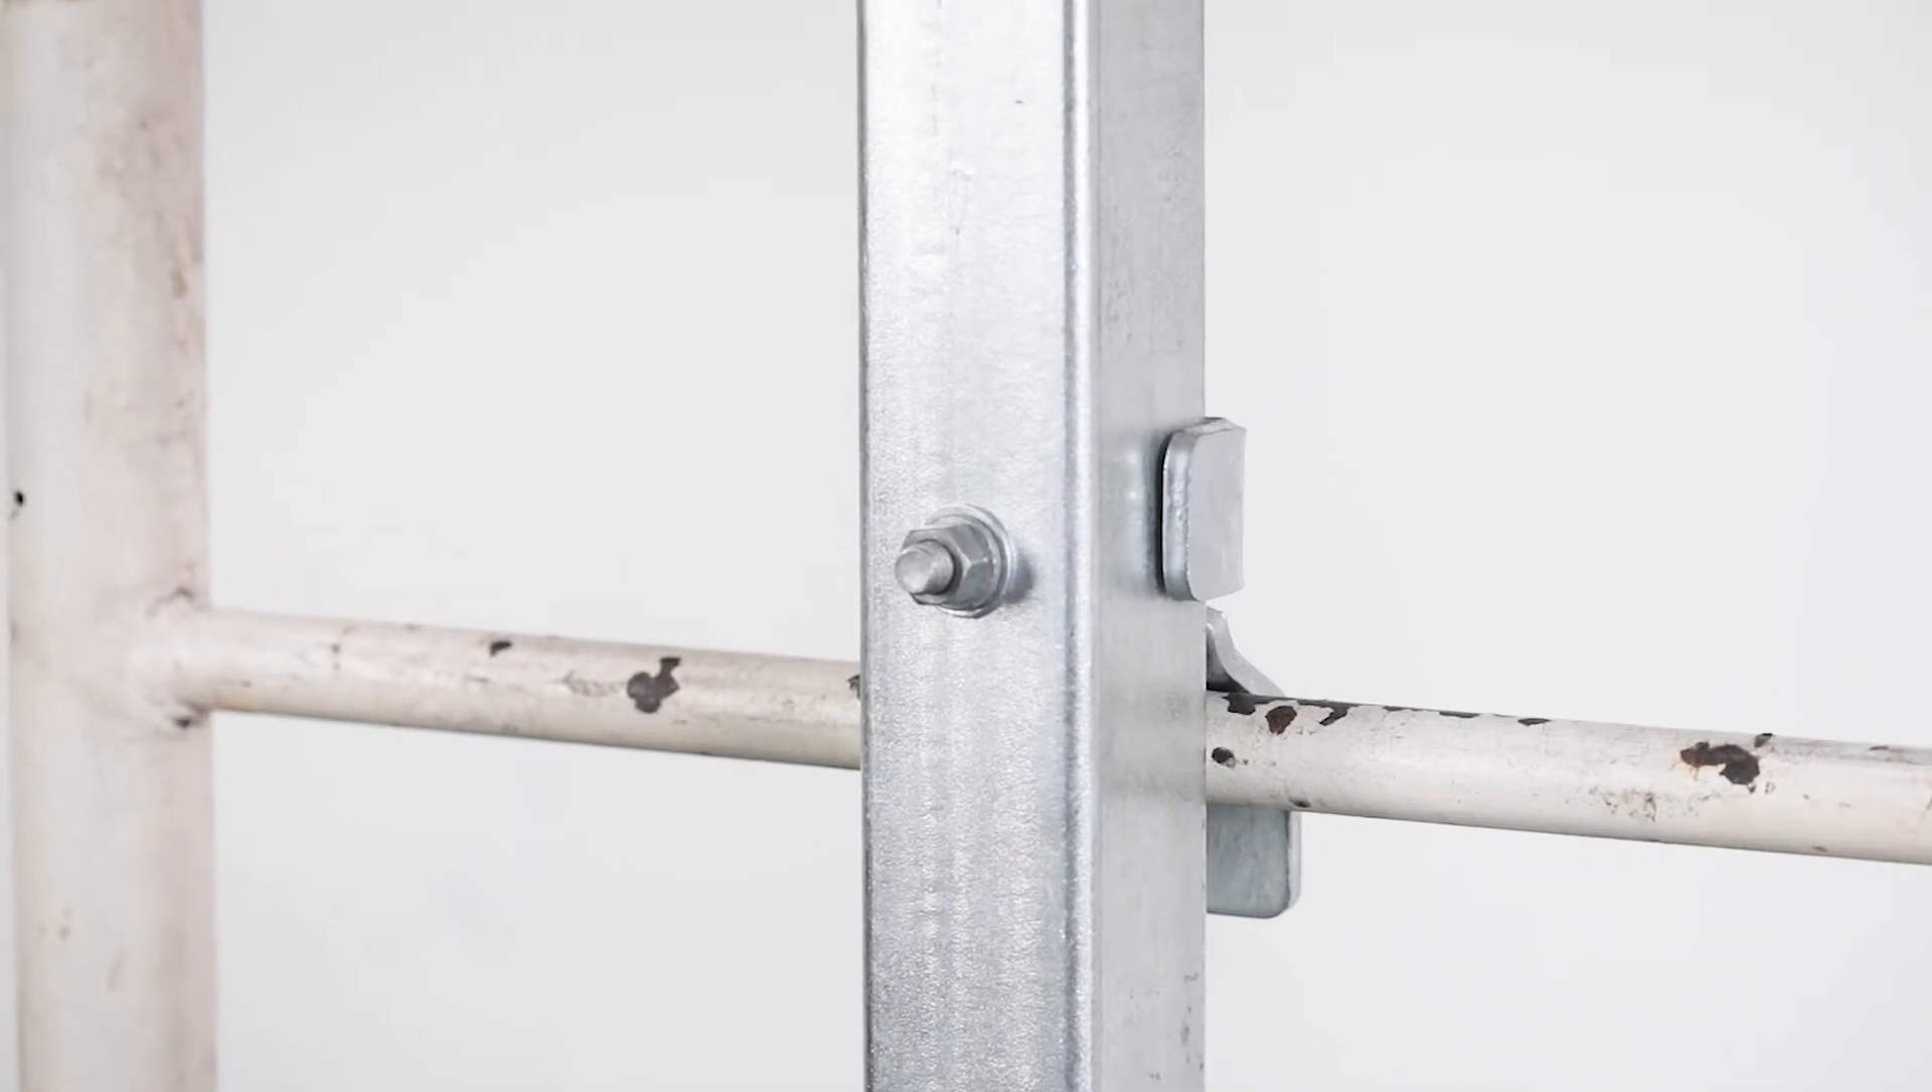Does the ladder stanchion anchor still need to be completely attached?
No.